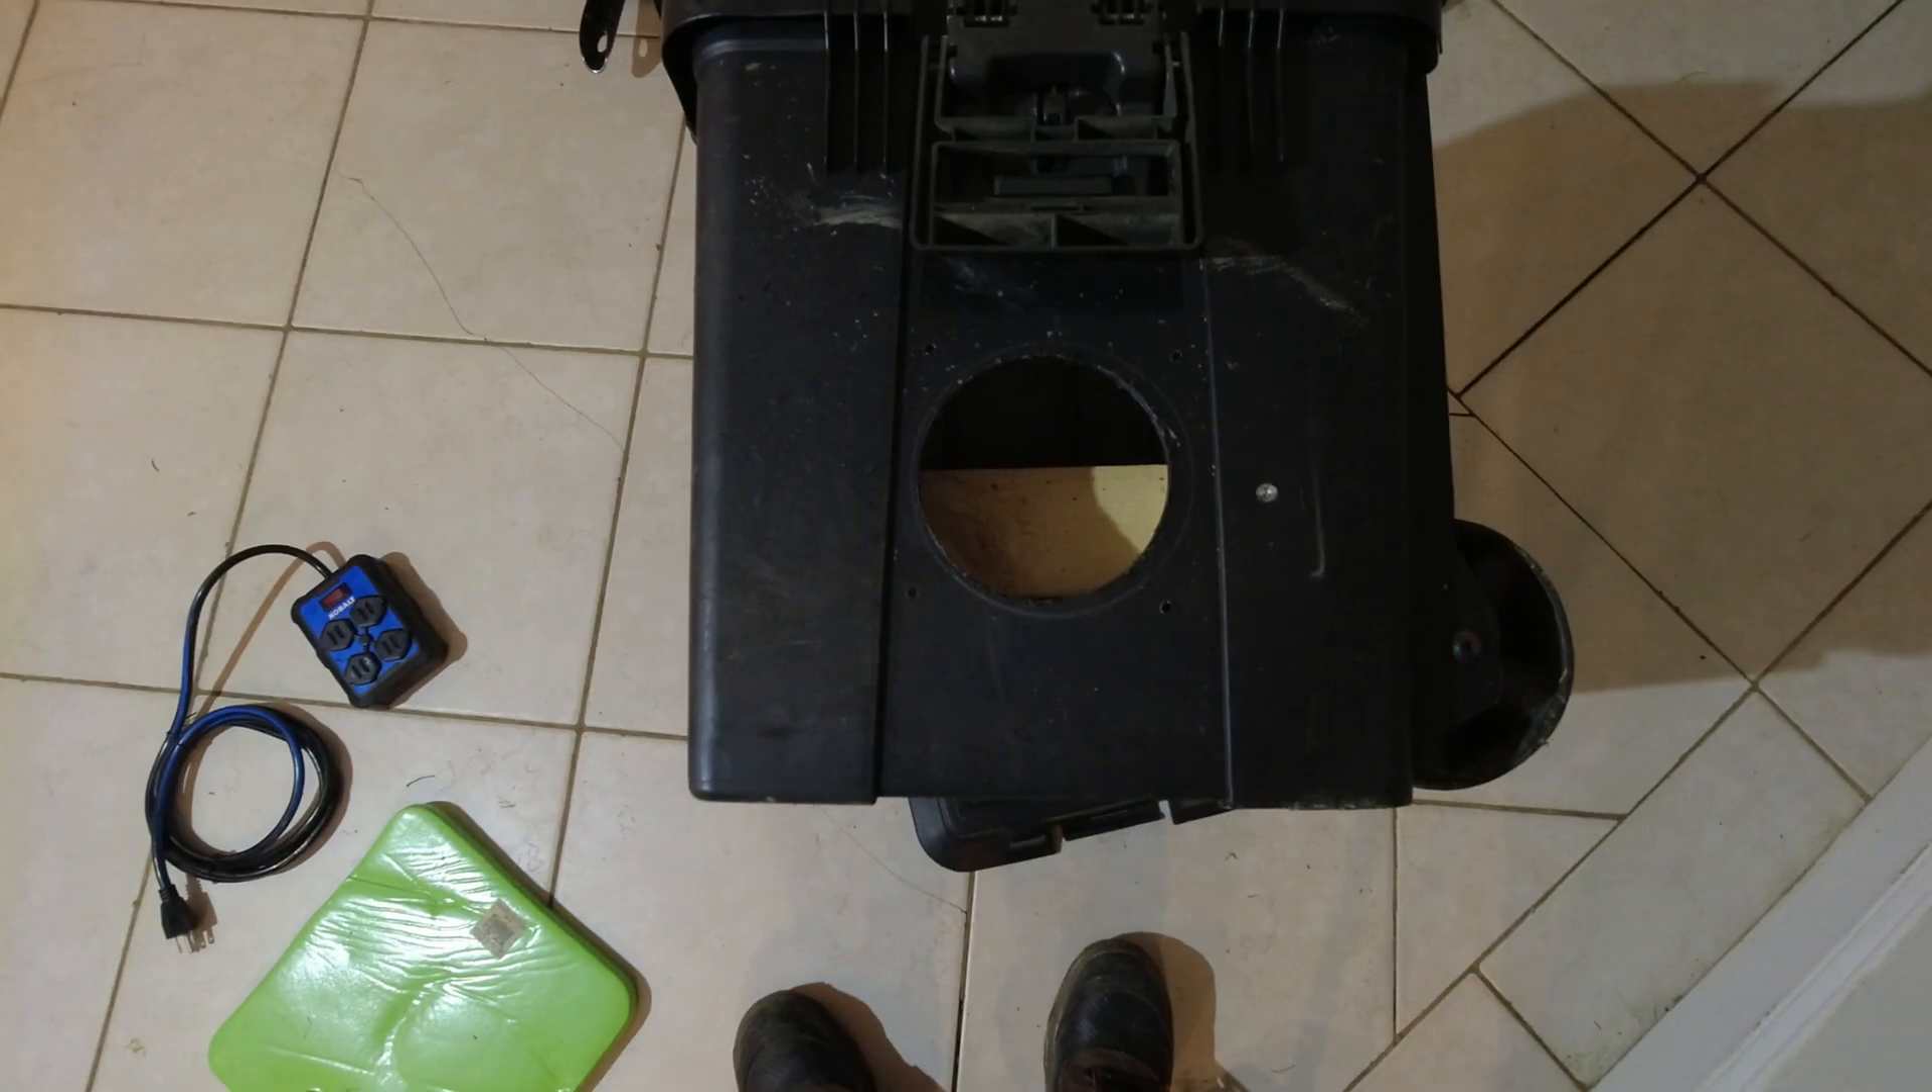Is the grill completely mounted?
No.